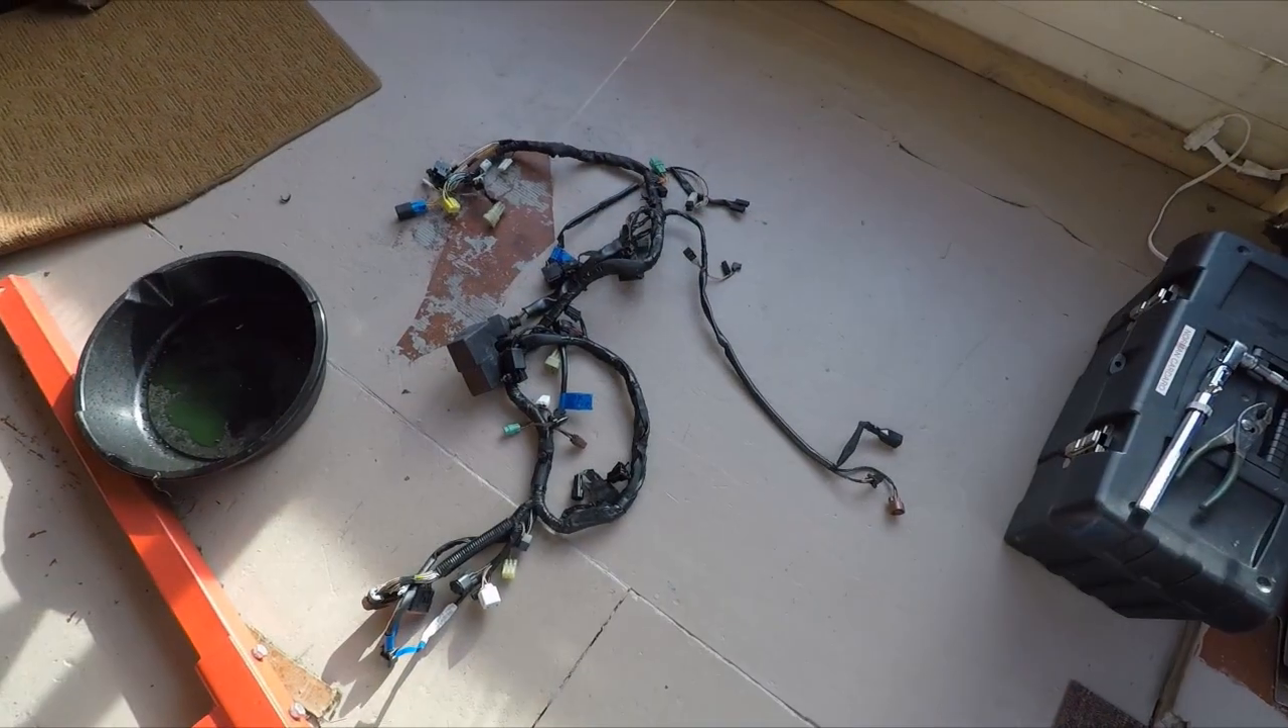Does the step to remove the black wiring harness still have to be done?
No.